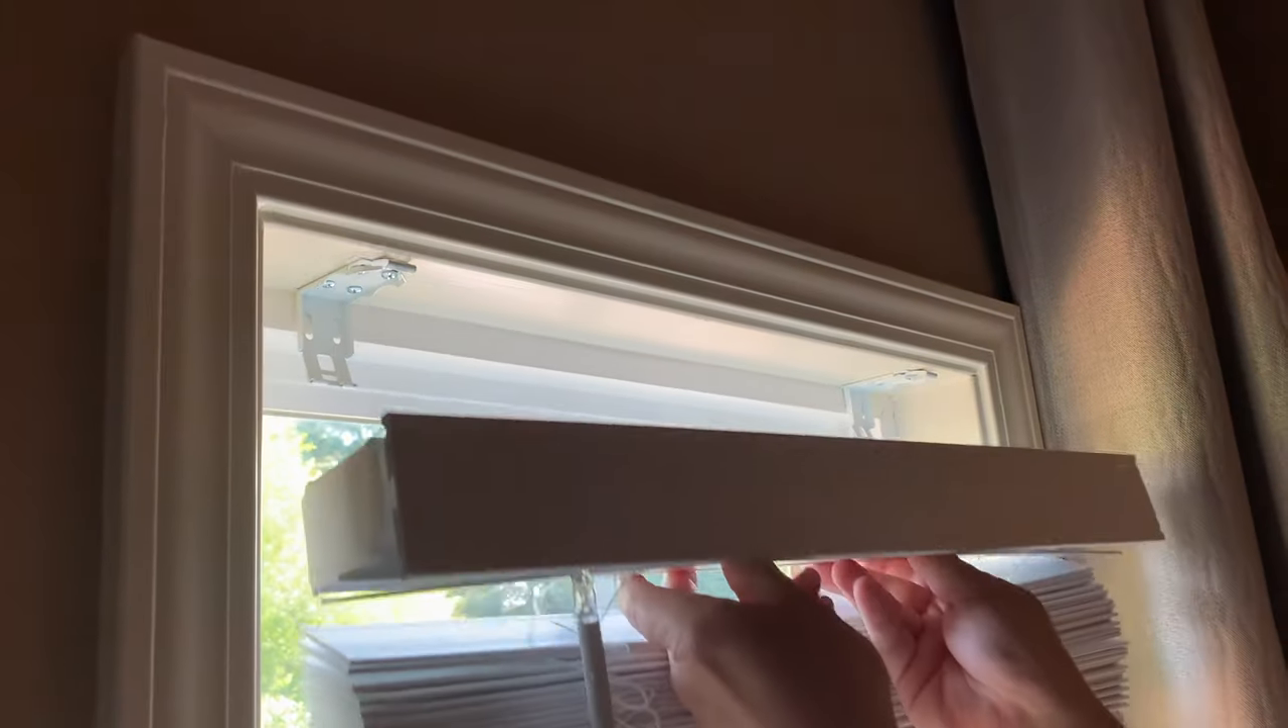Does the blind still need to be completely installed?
Yes.